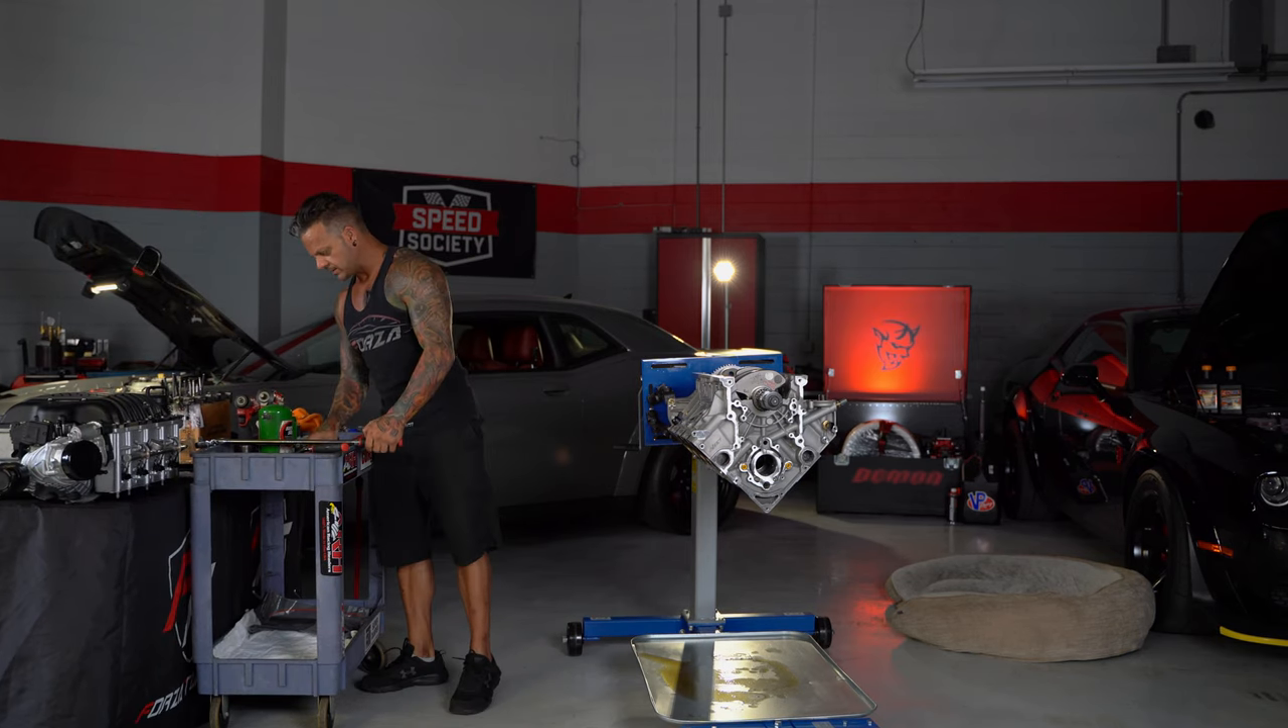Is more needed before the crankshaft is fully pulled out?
Yes.